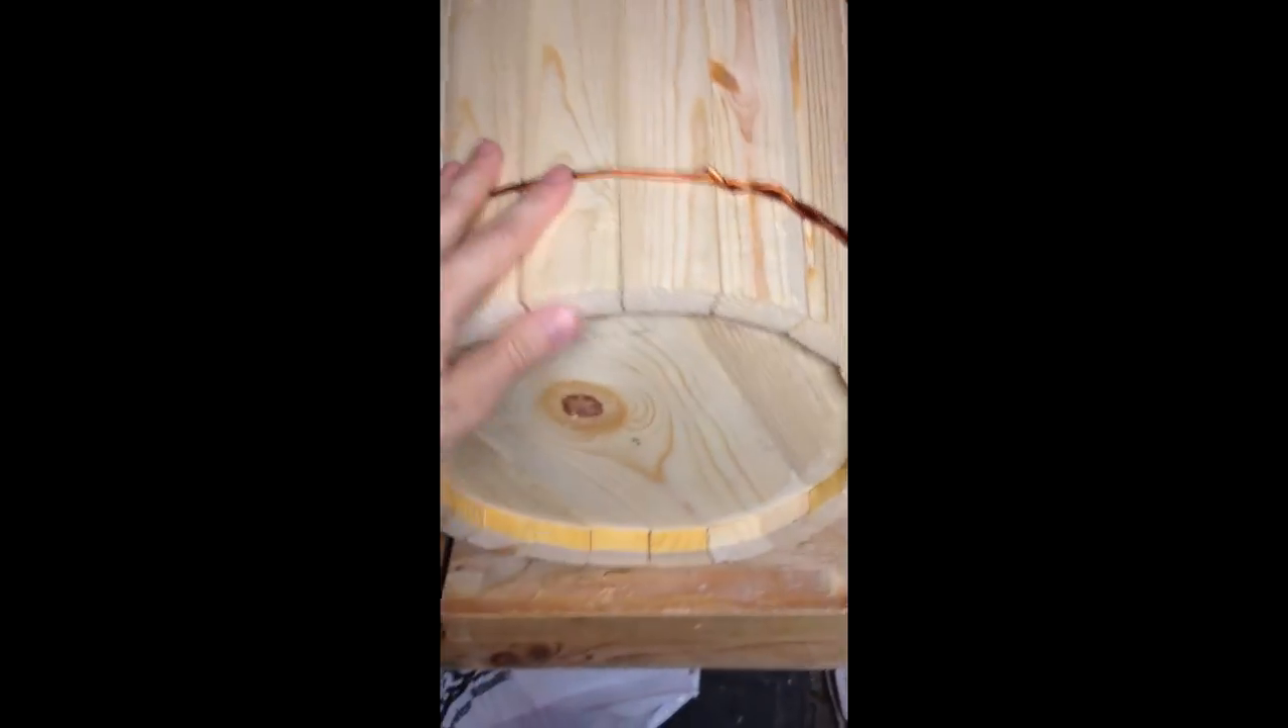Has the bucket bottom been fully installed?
Yes.